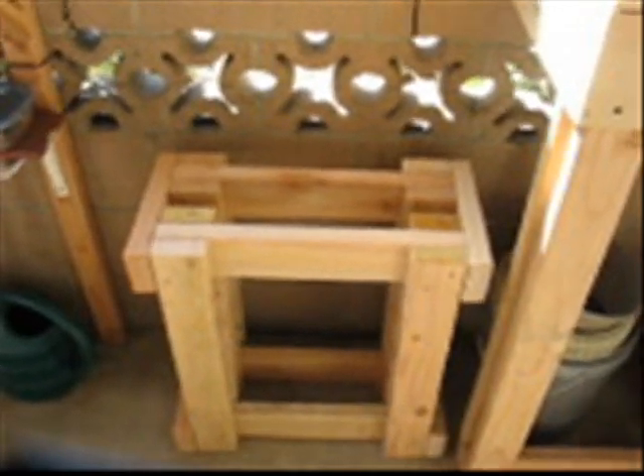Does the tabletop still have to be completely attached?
Yes.